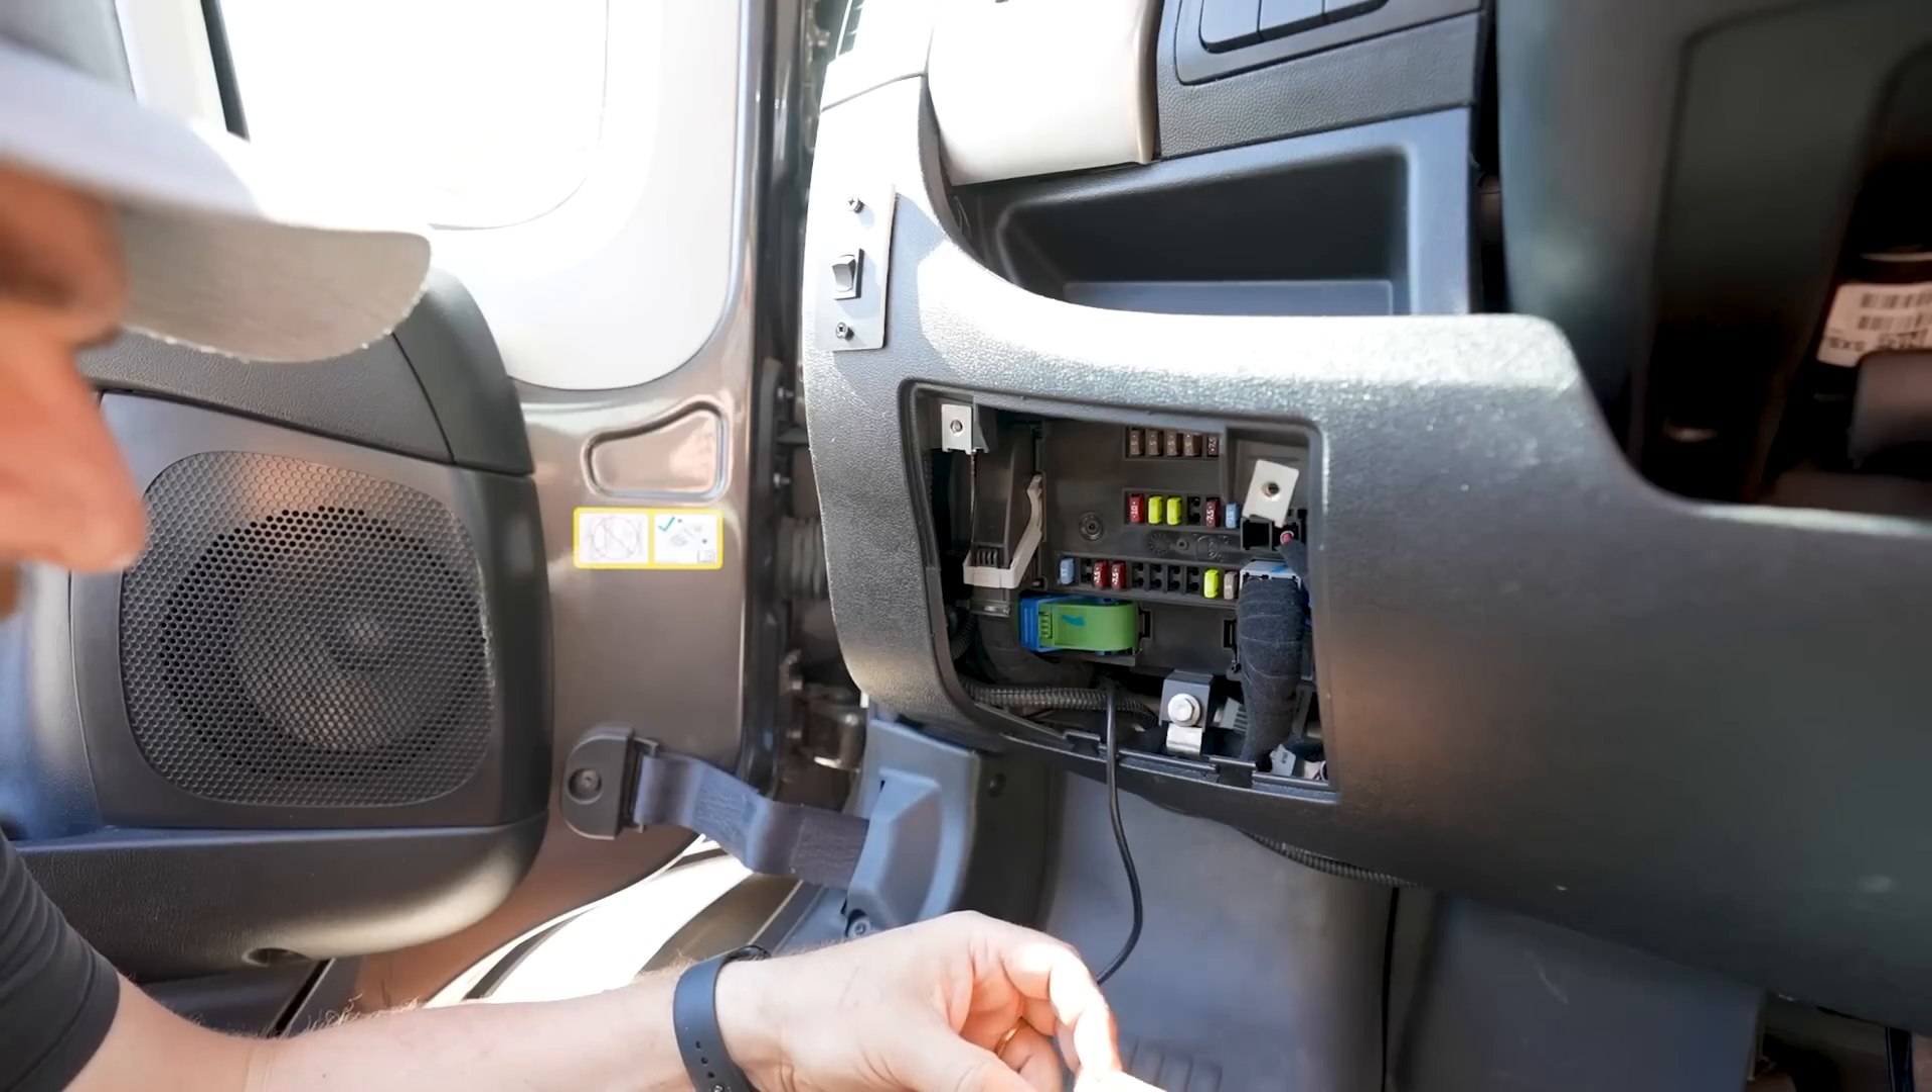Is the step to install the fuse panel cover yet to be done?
Yes.